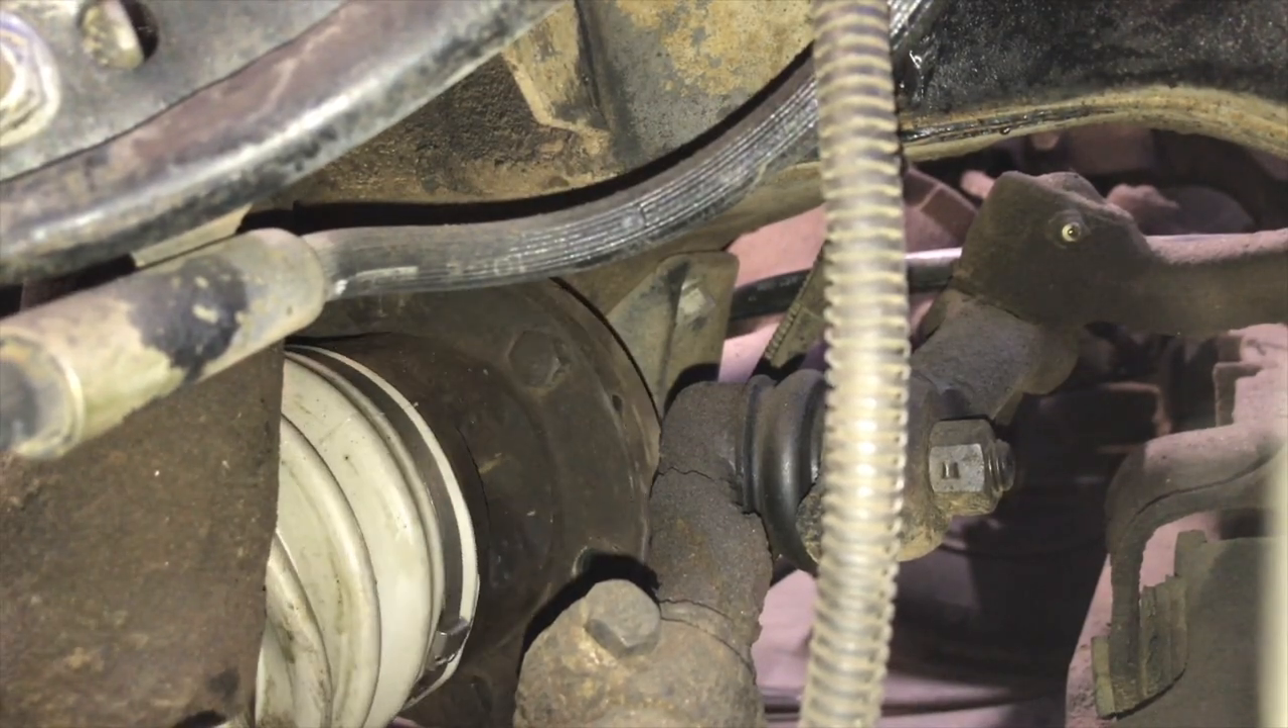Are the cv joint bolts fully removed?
No.